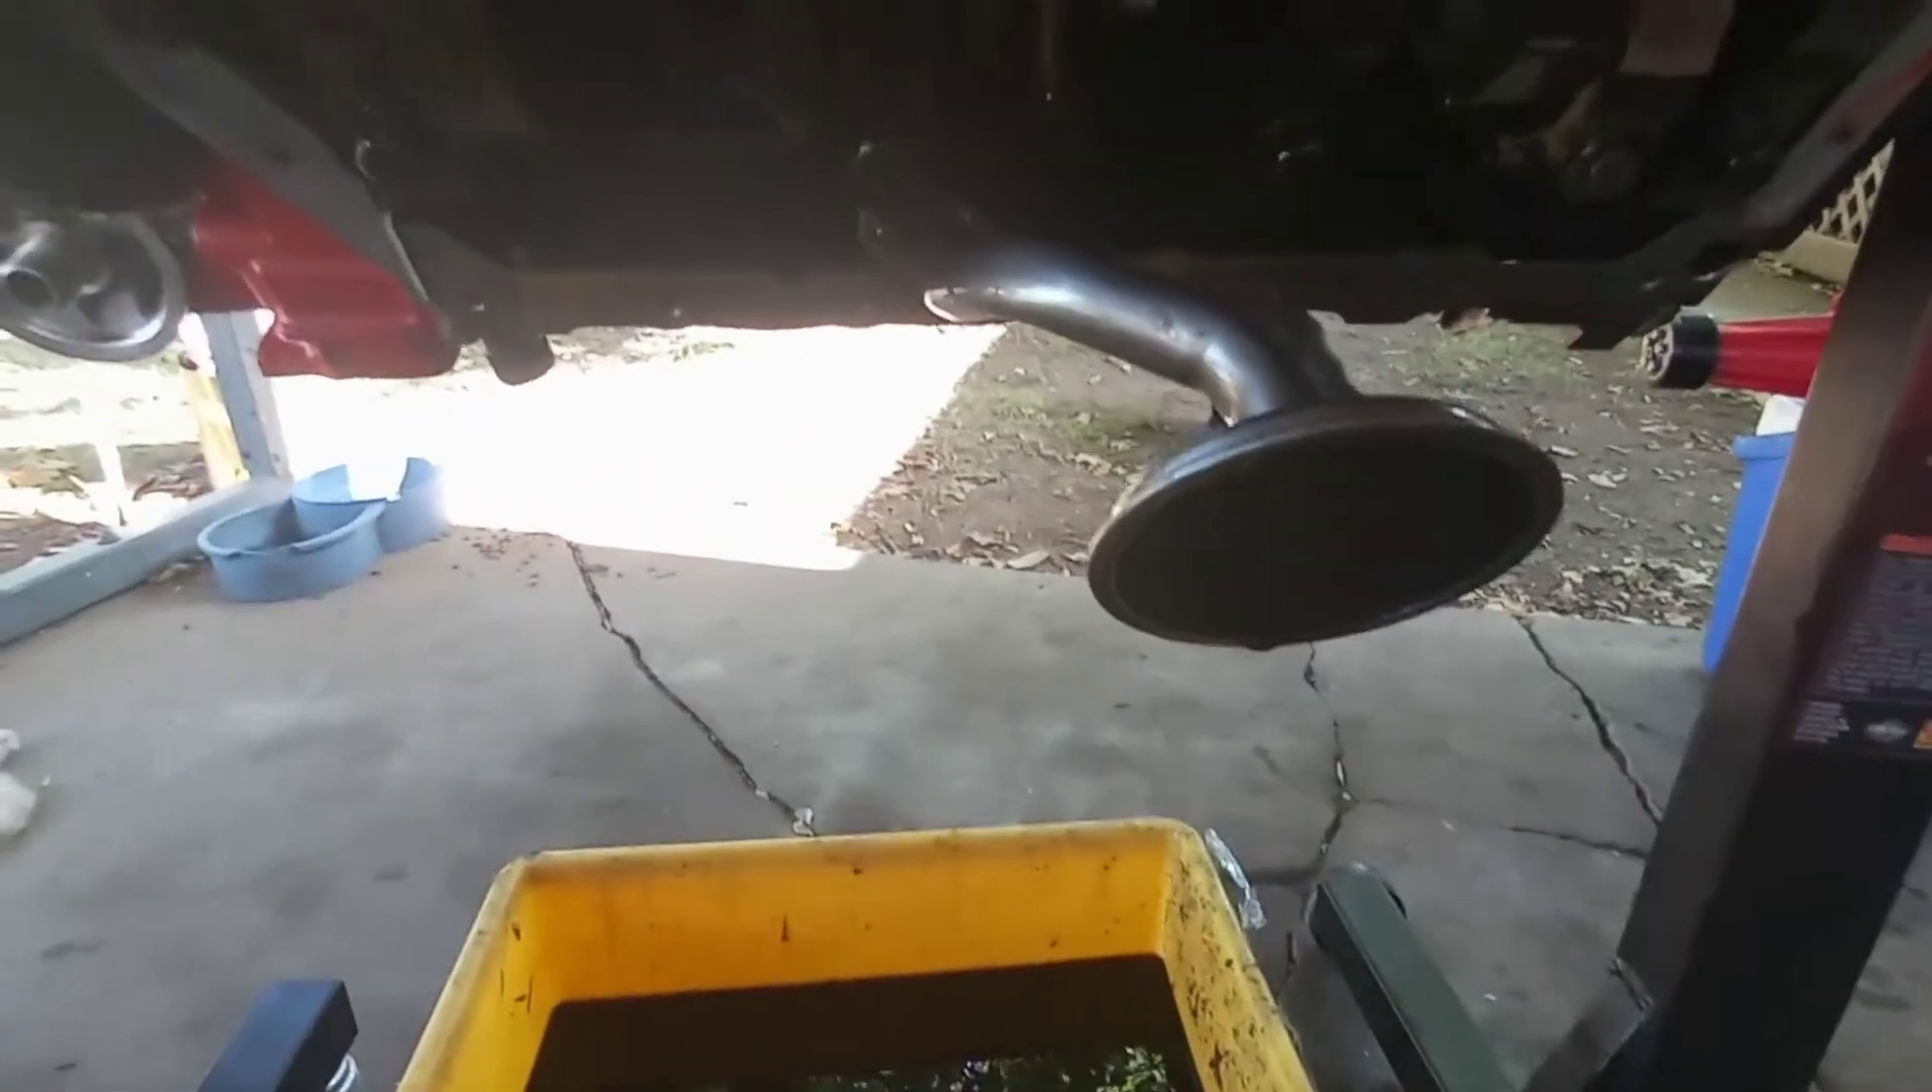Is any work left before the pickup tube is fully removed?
Yes.